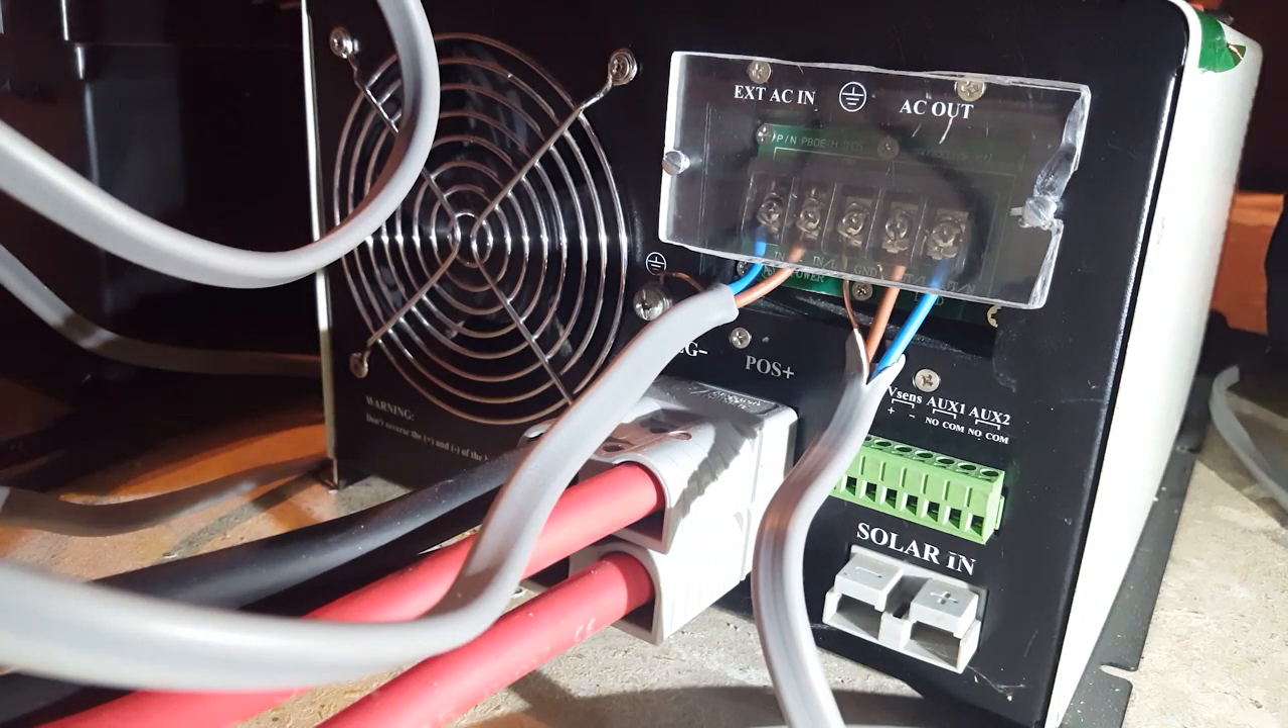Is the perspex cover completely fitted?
Yes.